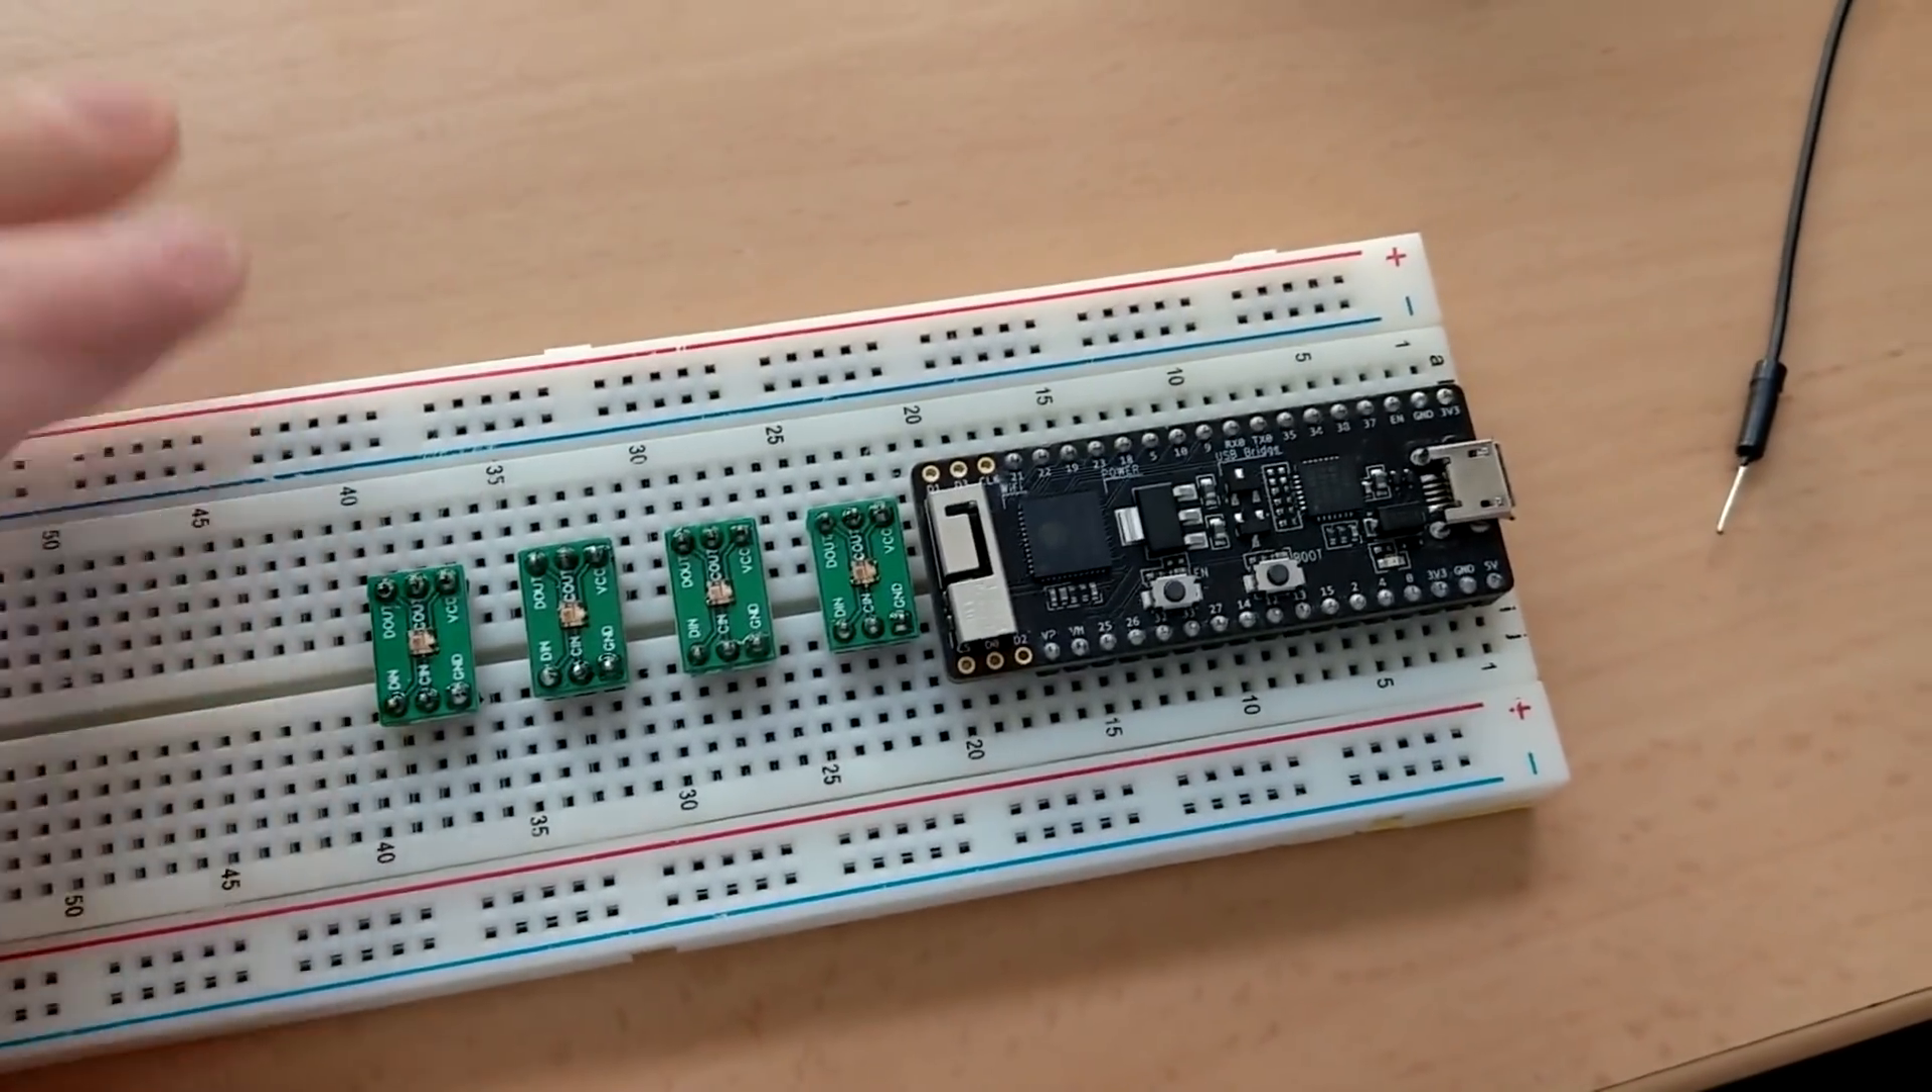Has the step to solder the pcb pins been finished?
Yes.